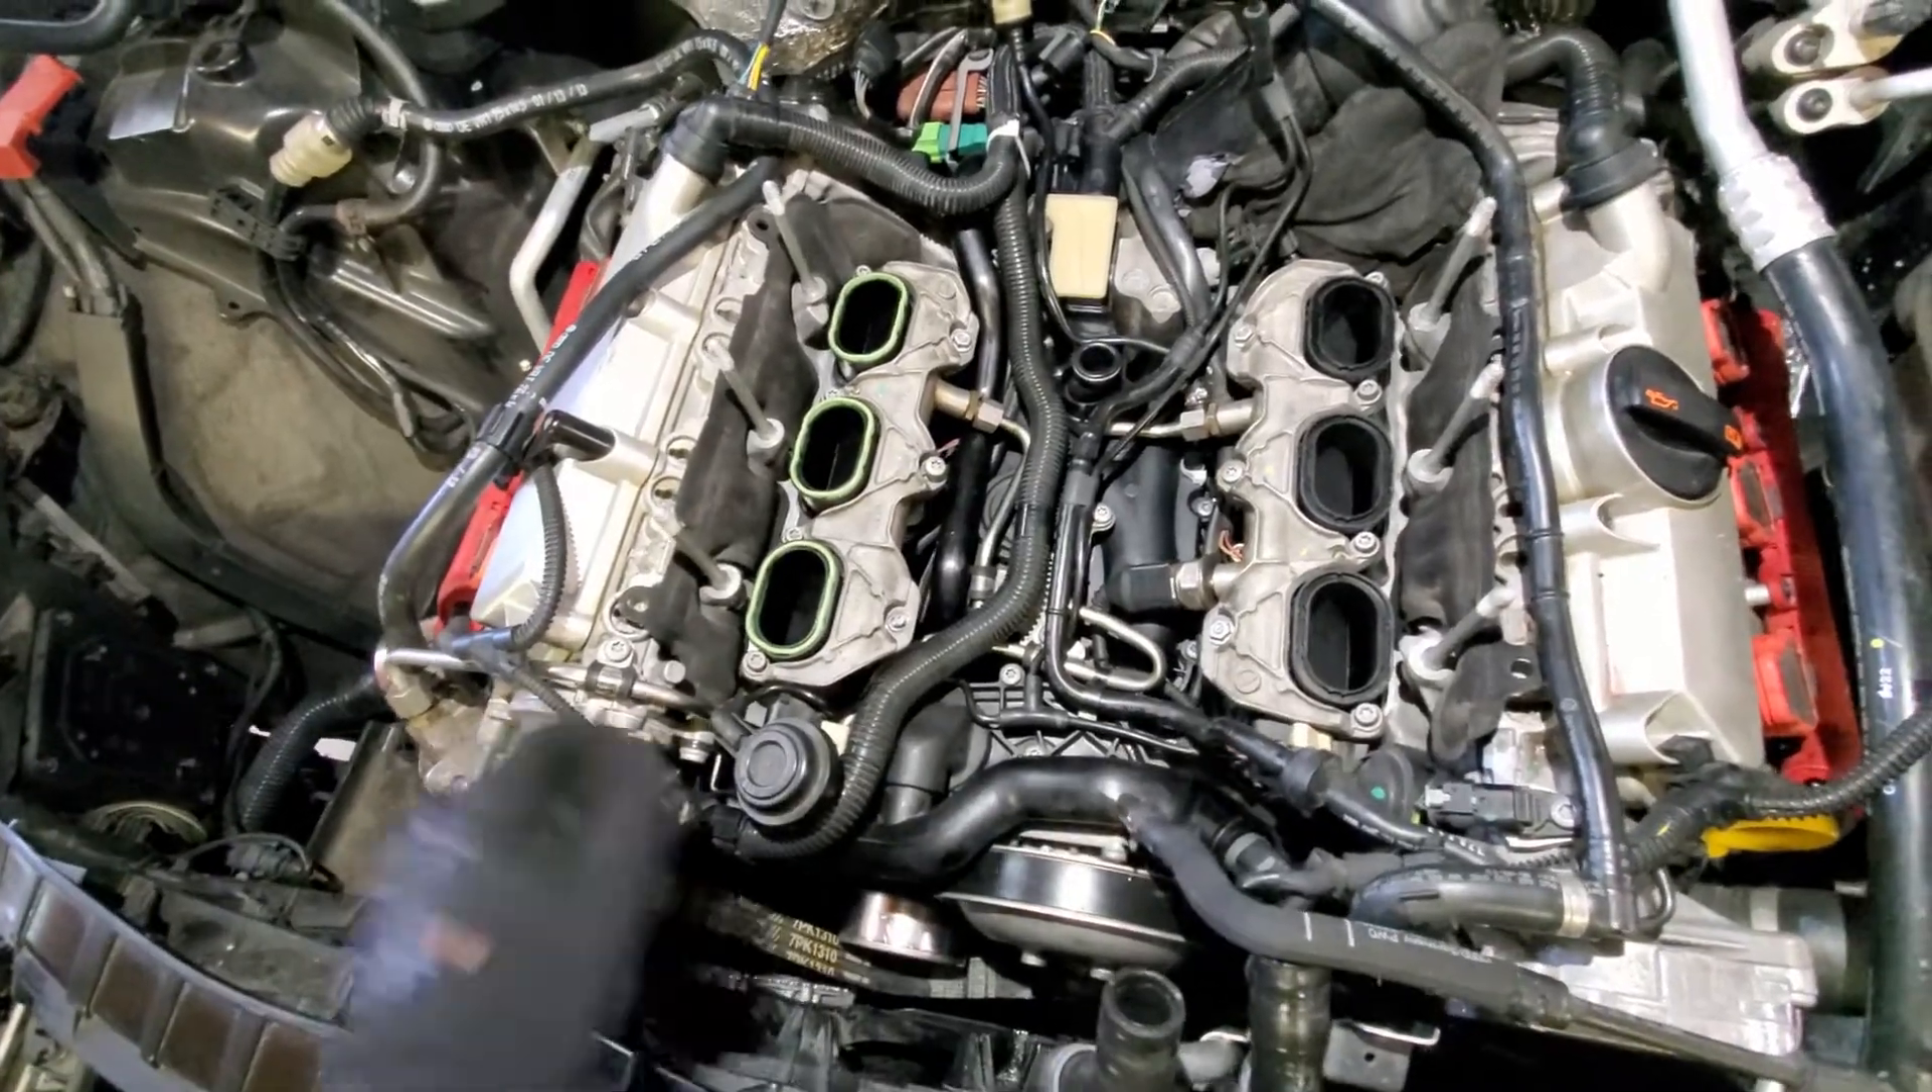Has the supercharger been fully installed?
No.